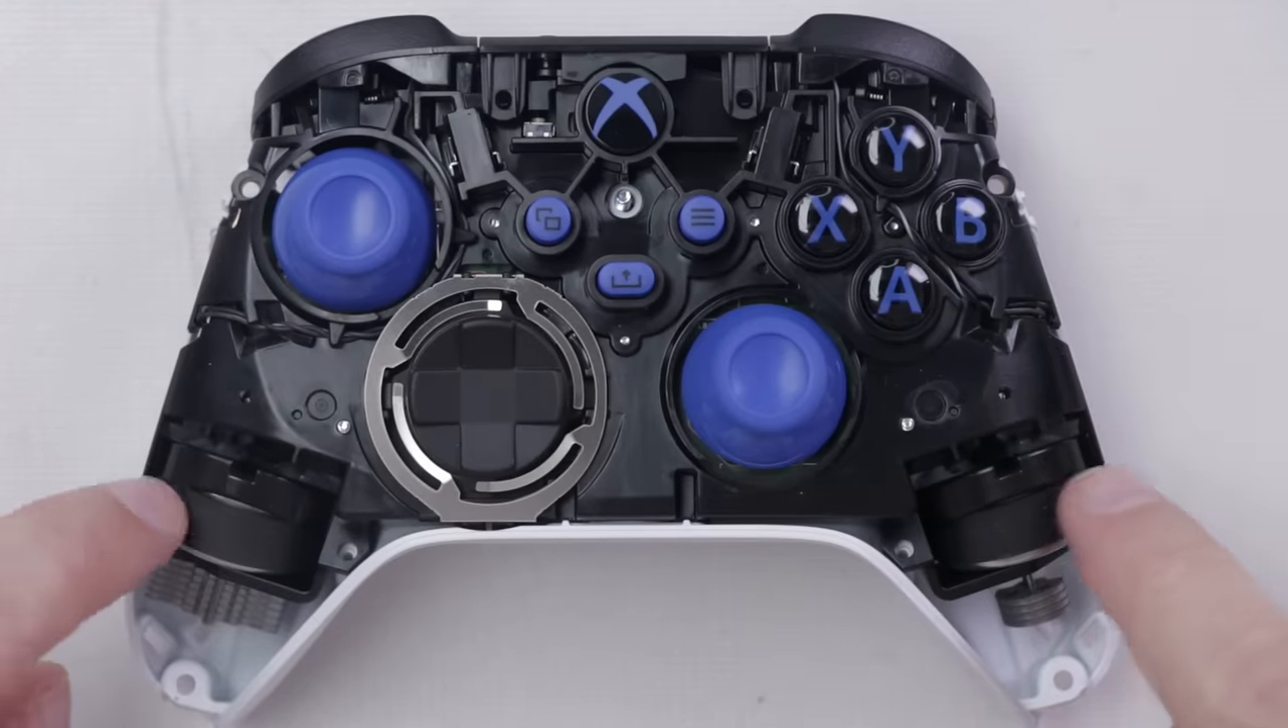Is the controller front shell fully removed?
Yes.